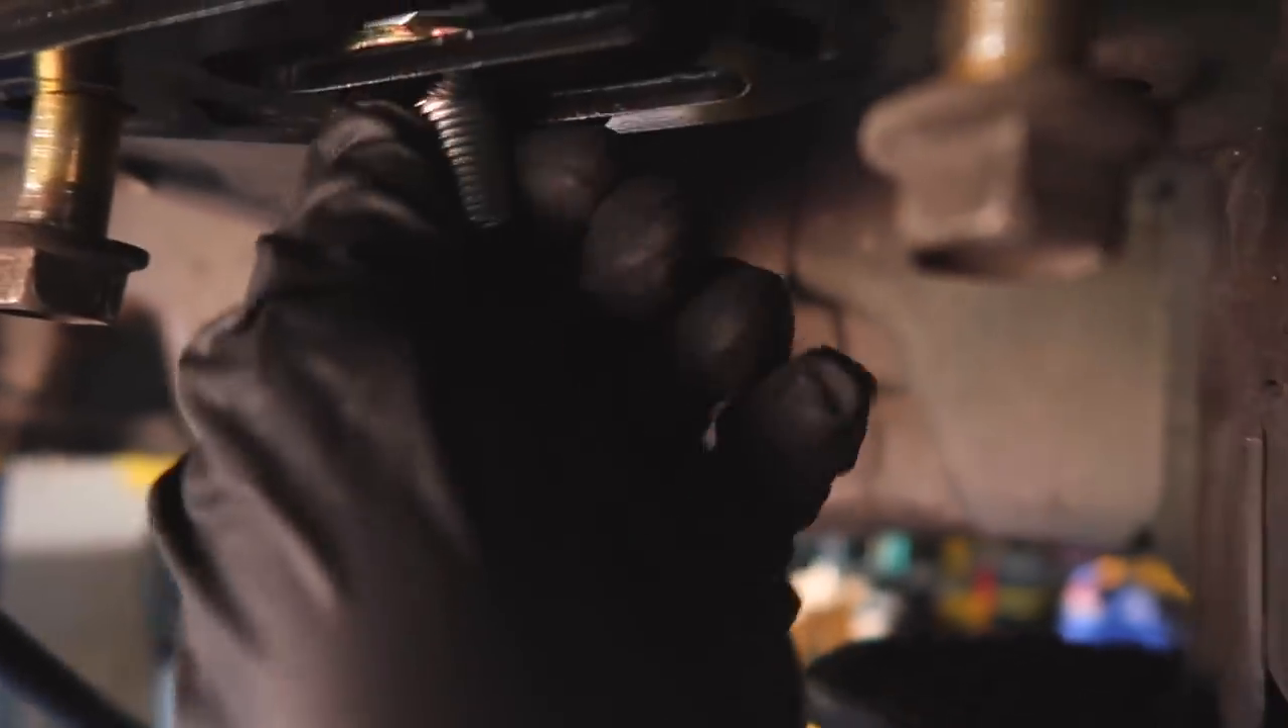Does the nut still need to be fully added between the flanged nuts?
Yes.